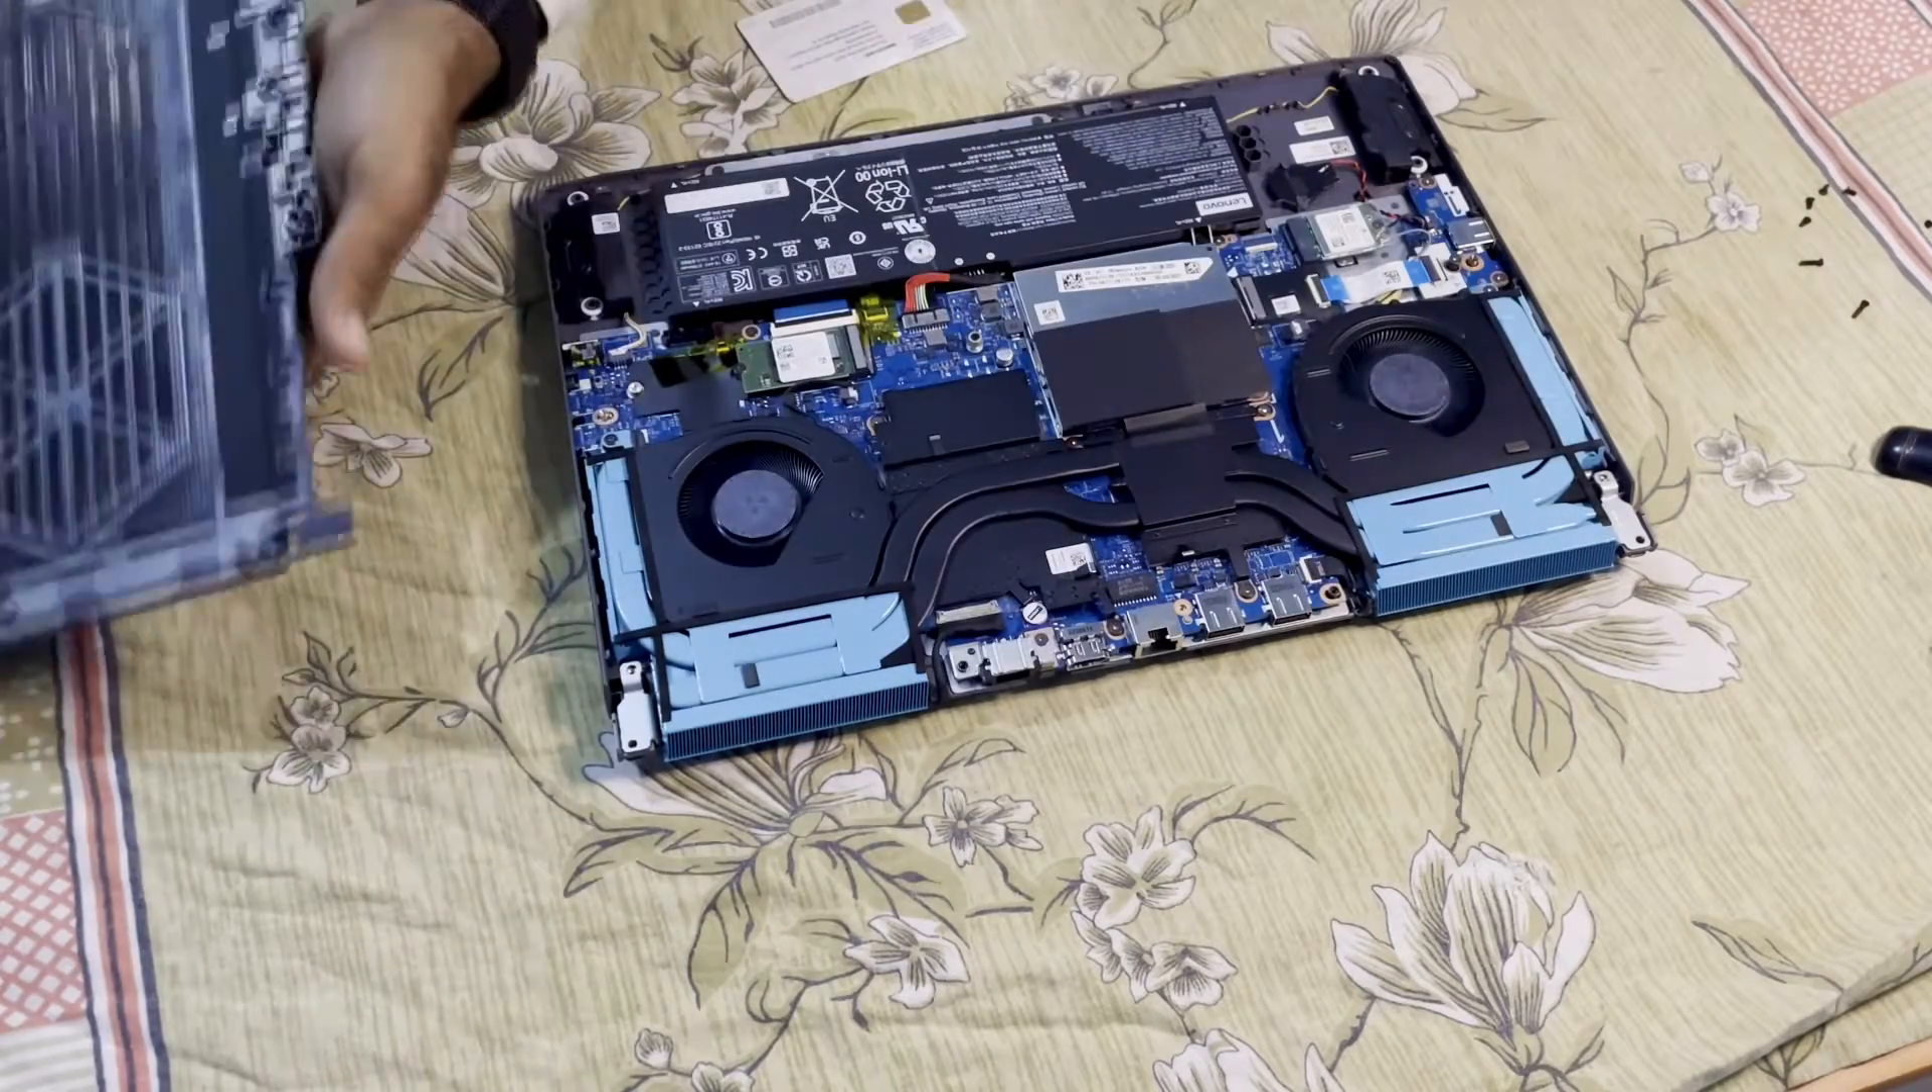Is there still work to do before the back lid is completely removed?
No.